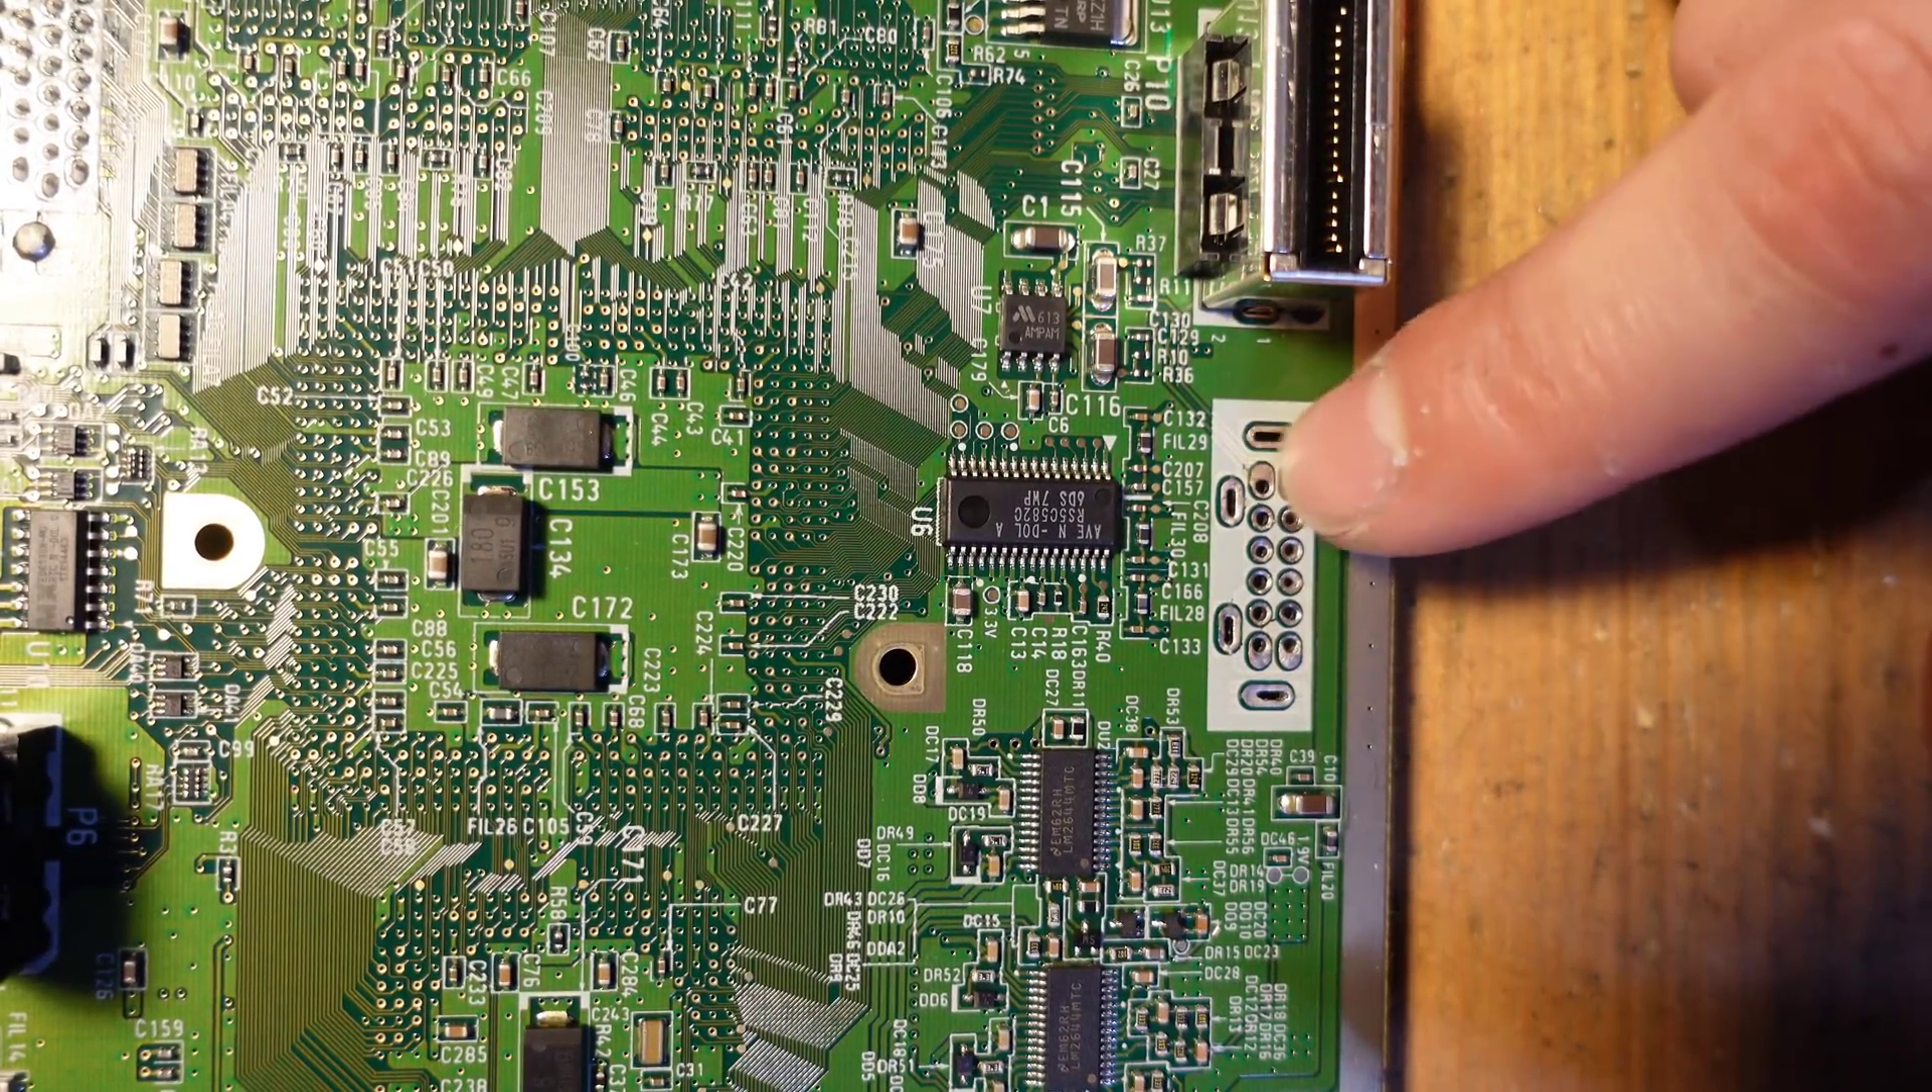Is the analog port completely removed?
Yes.